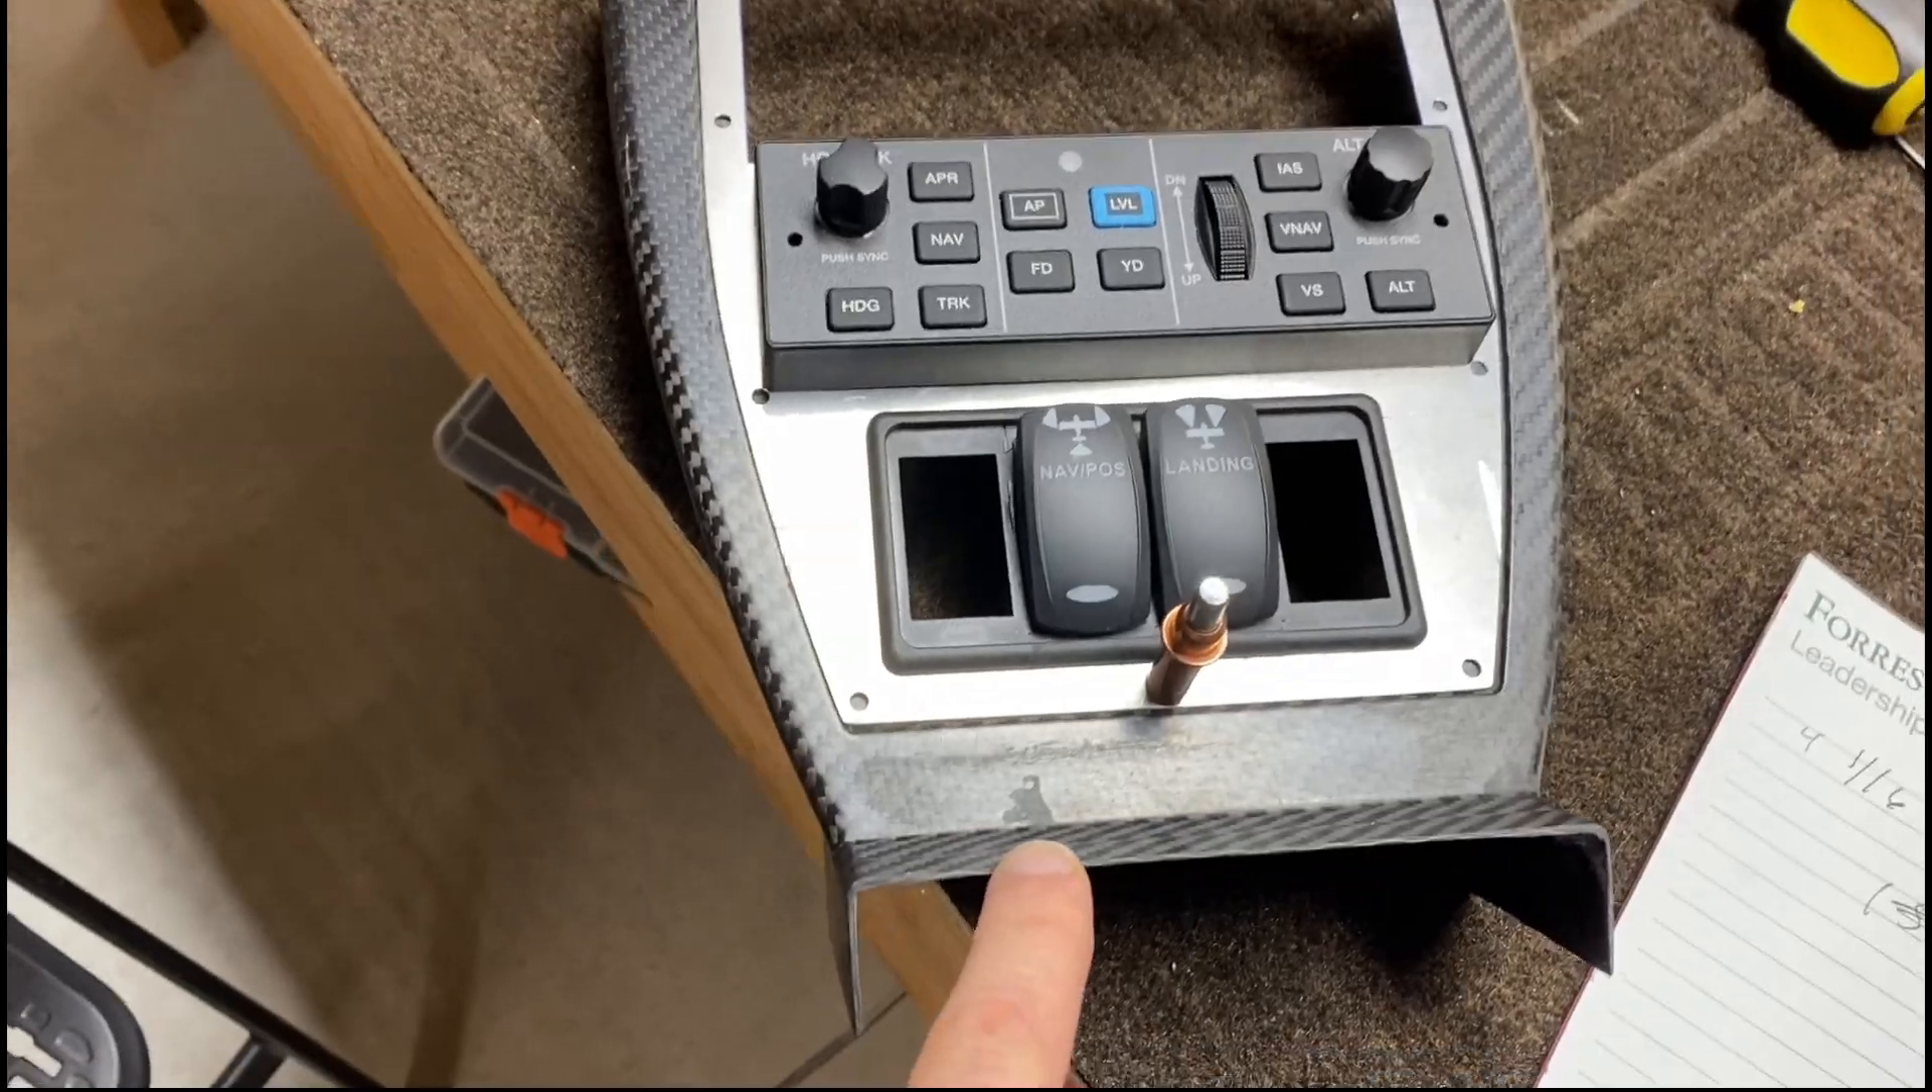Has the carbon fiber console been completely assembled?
No.